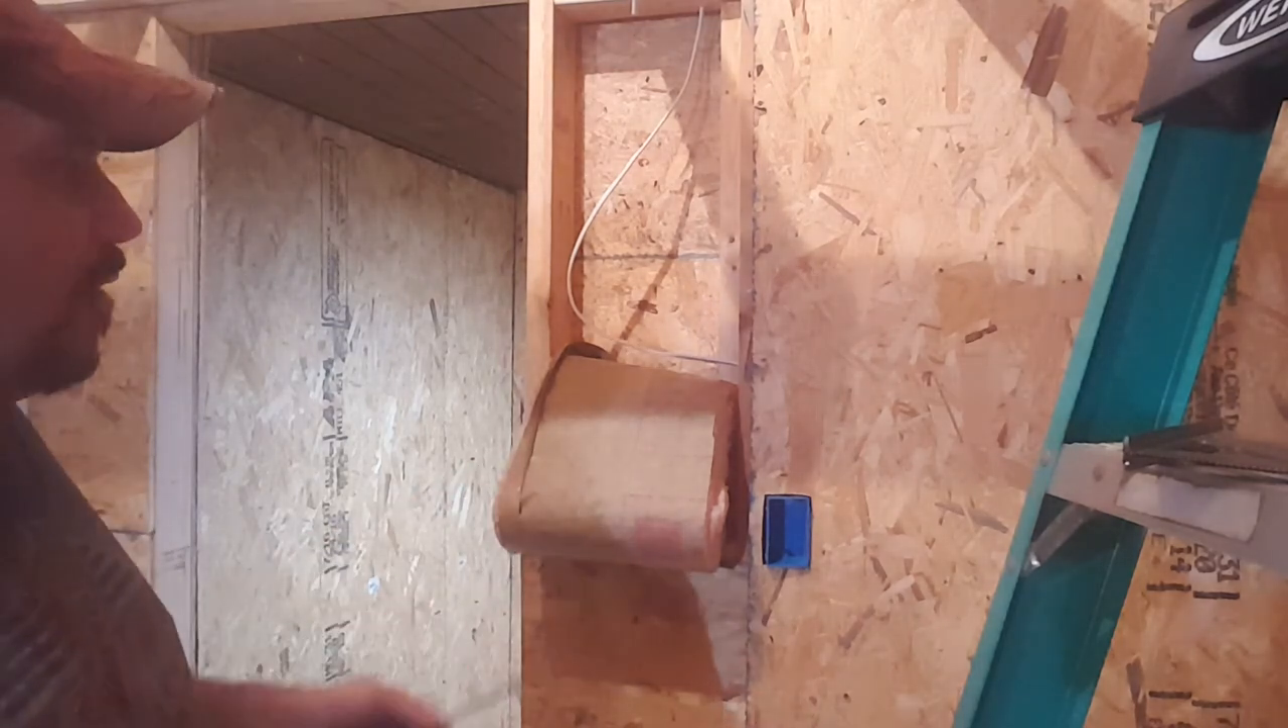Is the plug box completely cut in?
Yes.